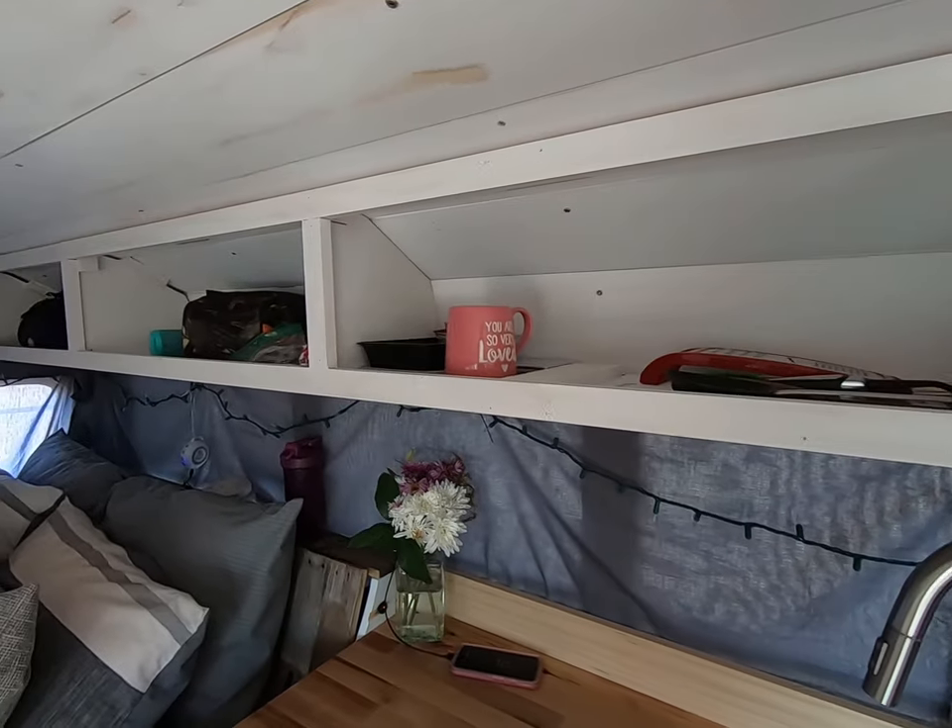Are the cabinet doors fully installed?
No.